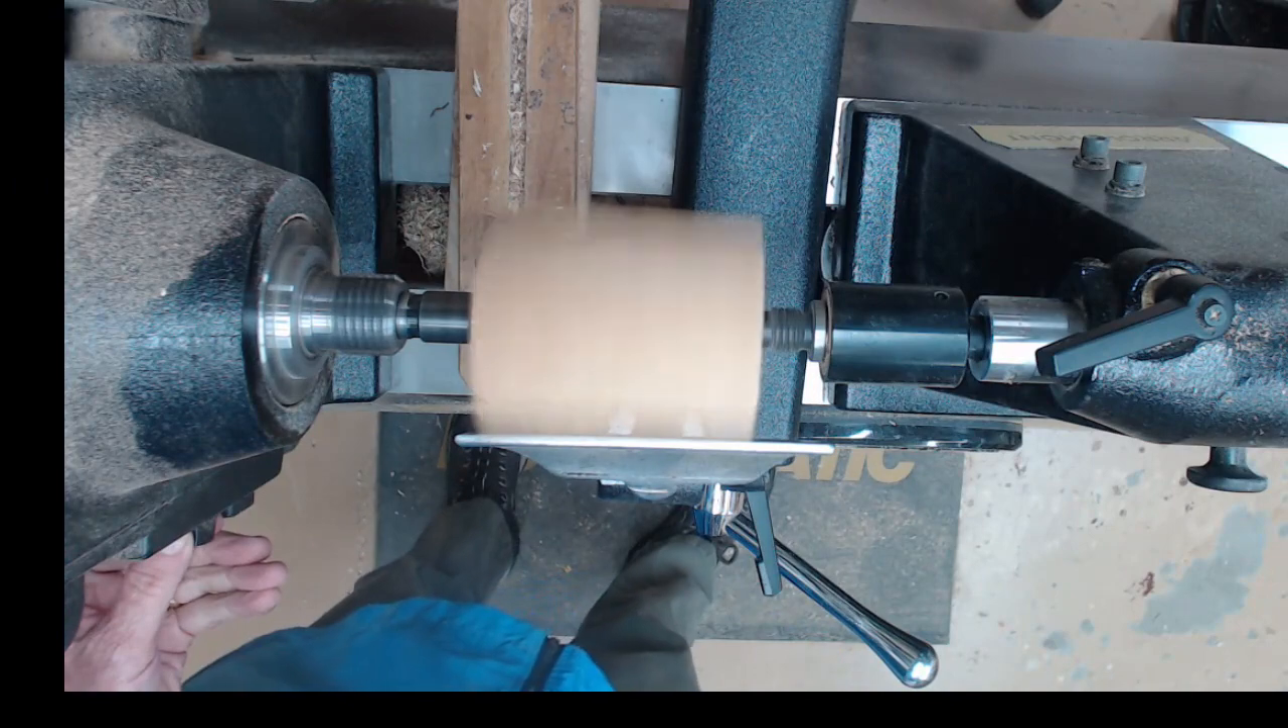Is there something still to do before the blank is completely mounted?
No.